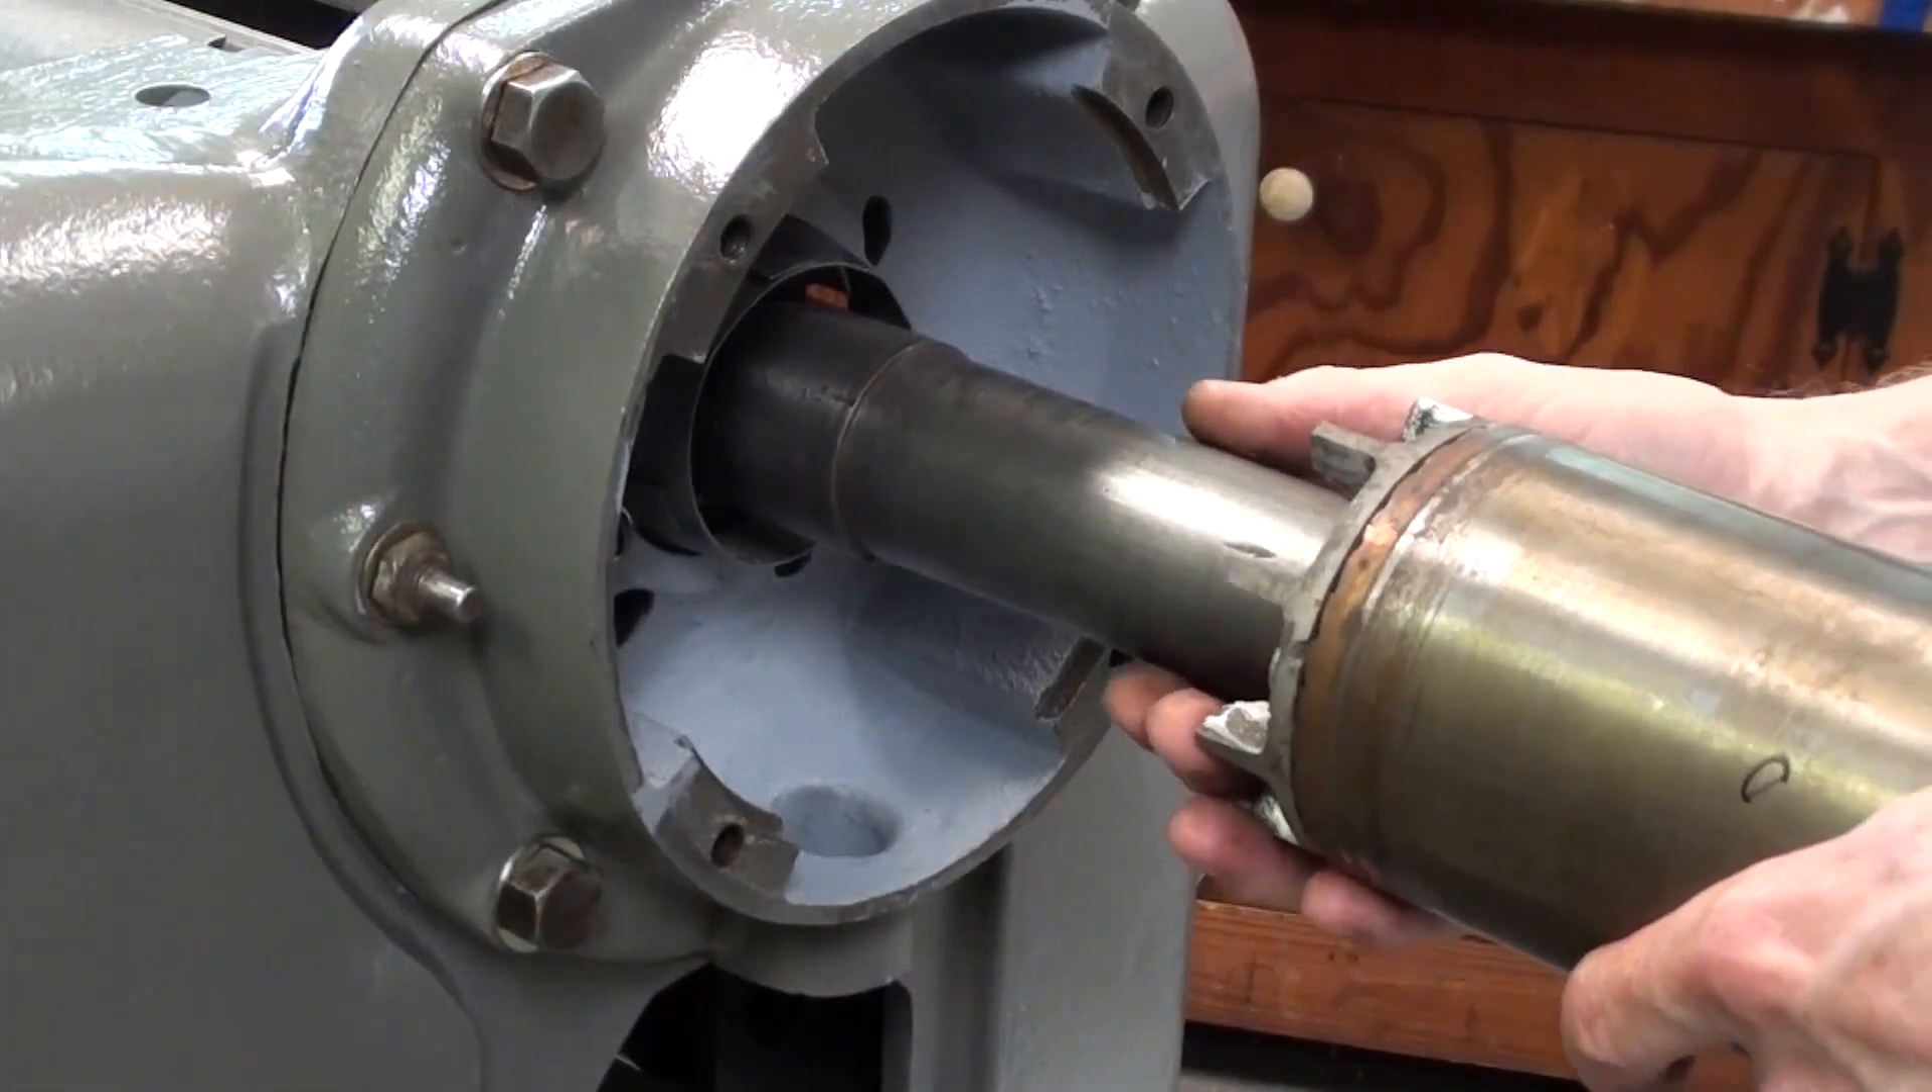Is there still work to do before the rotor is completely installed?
Yes.